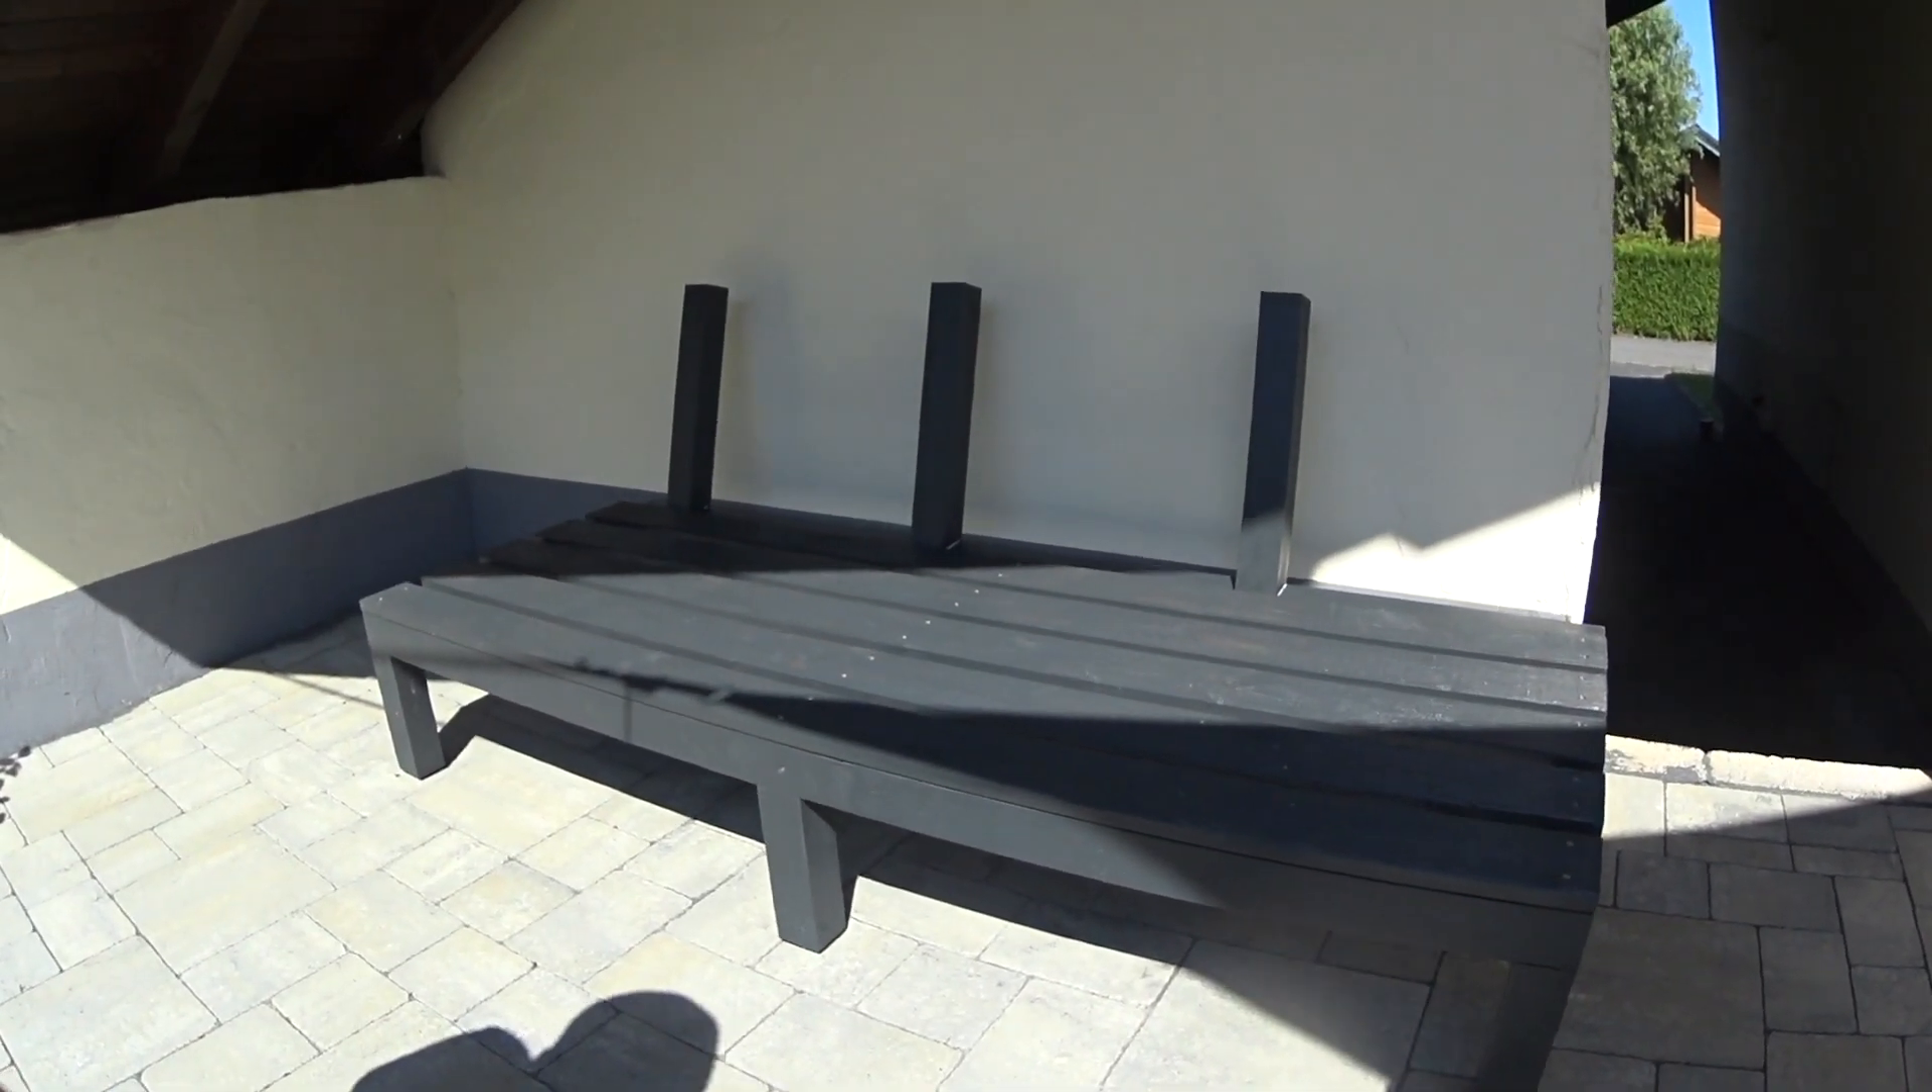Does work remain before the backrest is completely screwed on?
Yes.